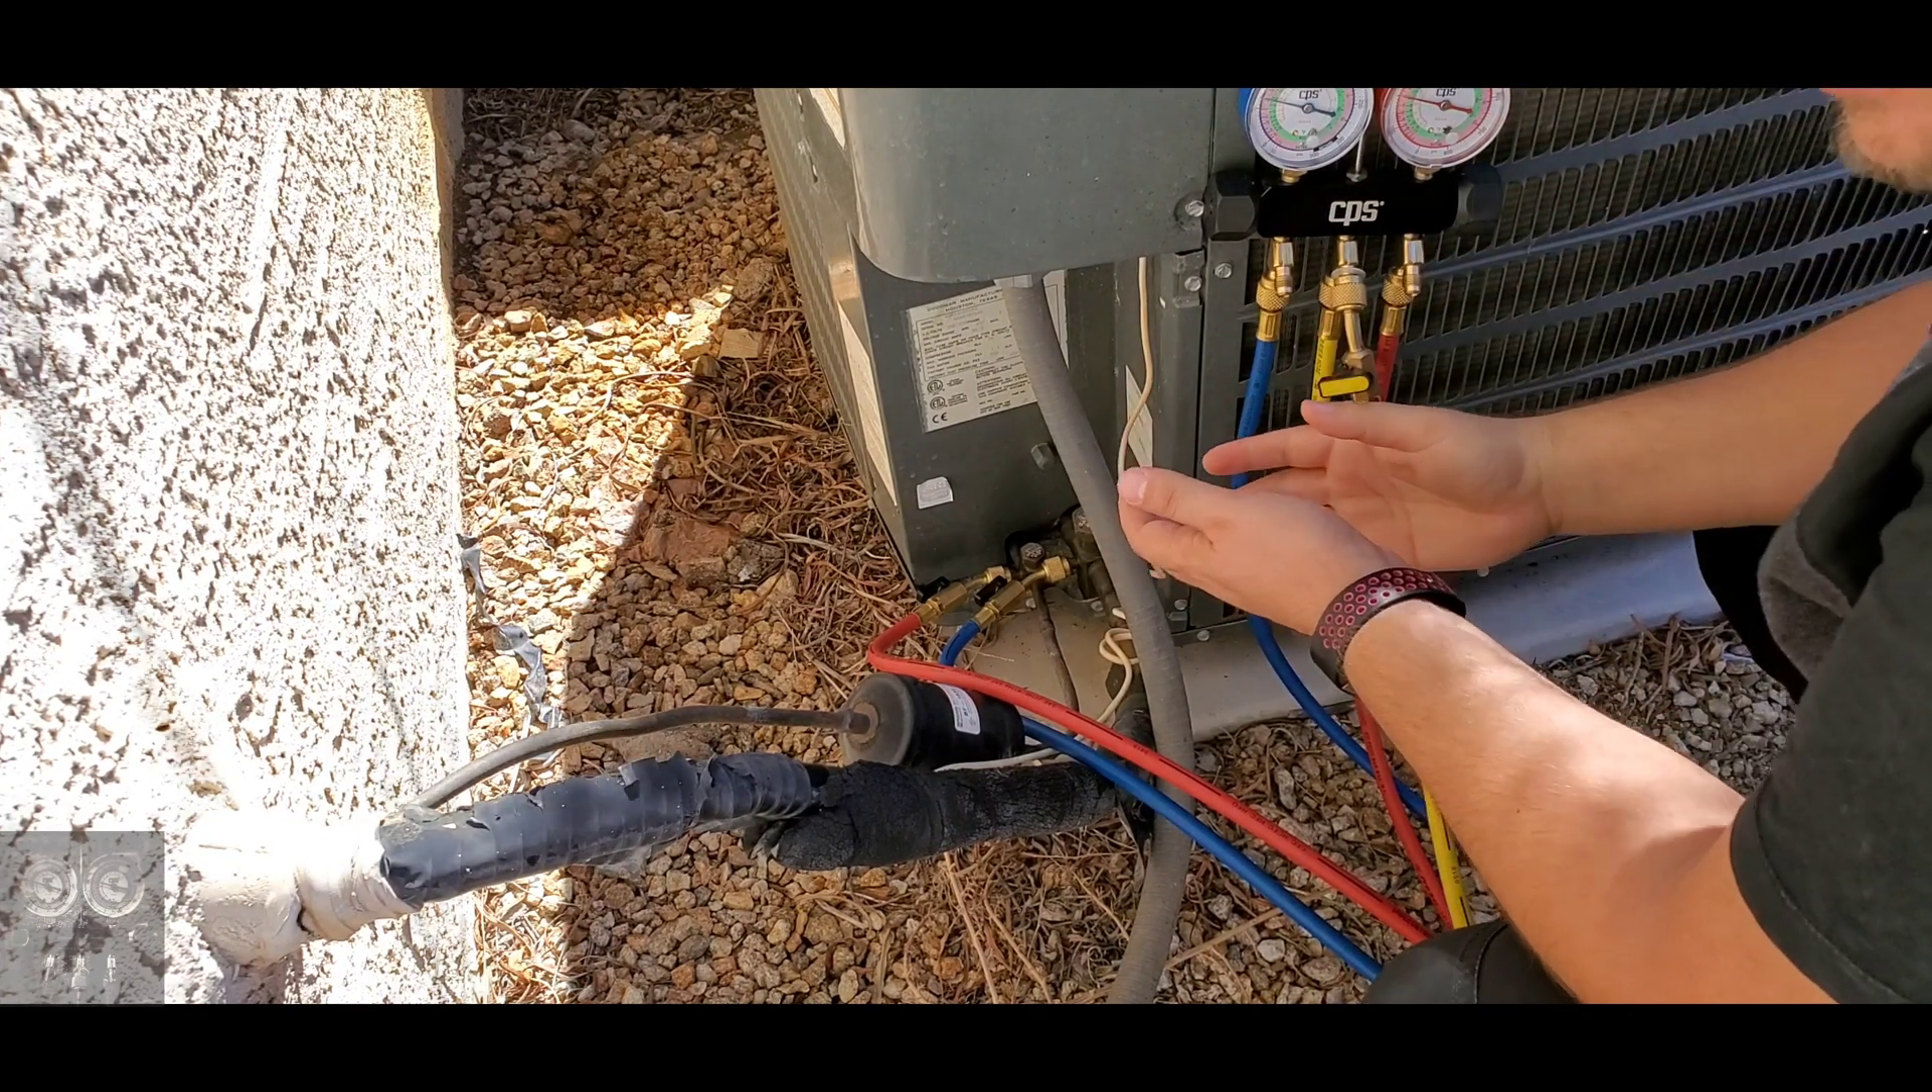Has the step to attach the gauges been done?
Yes.